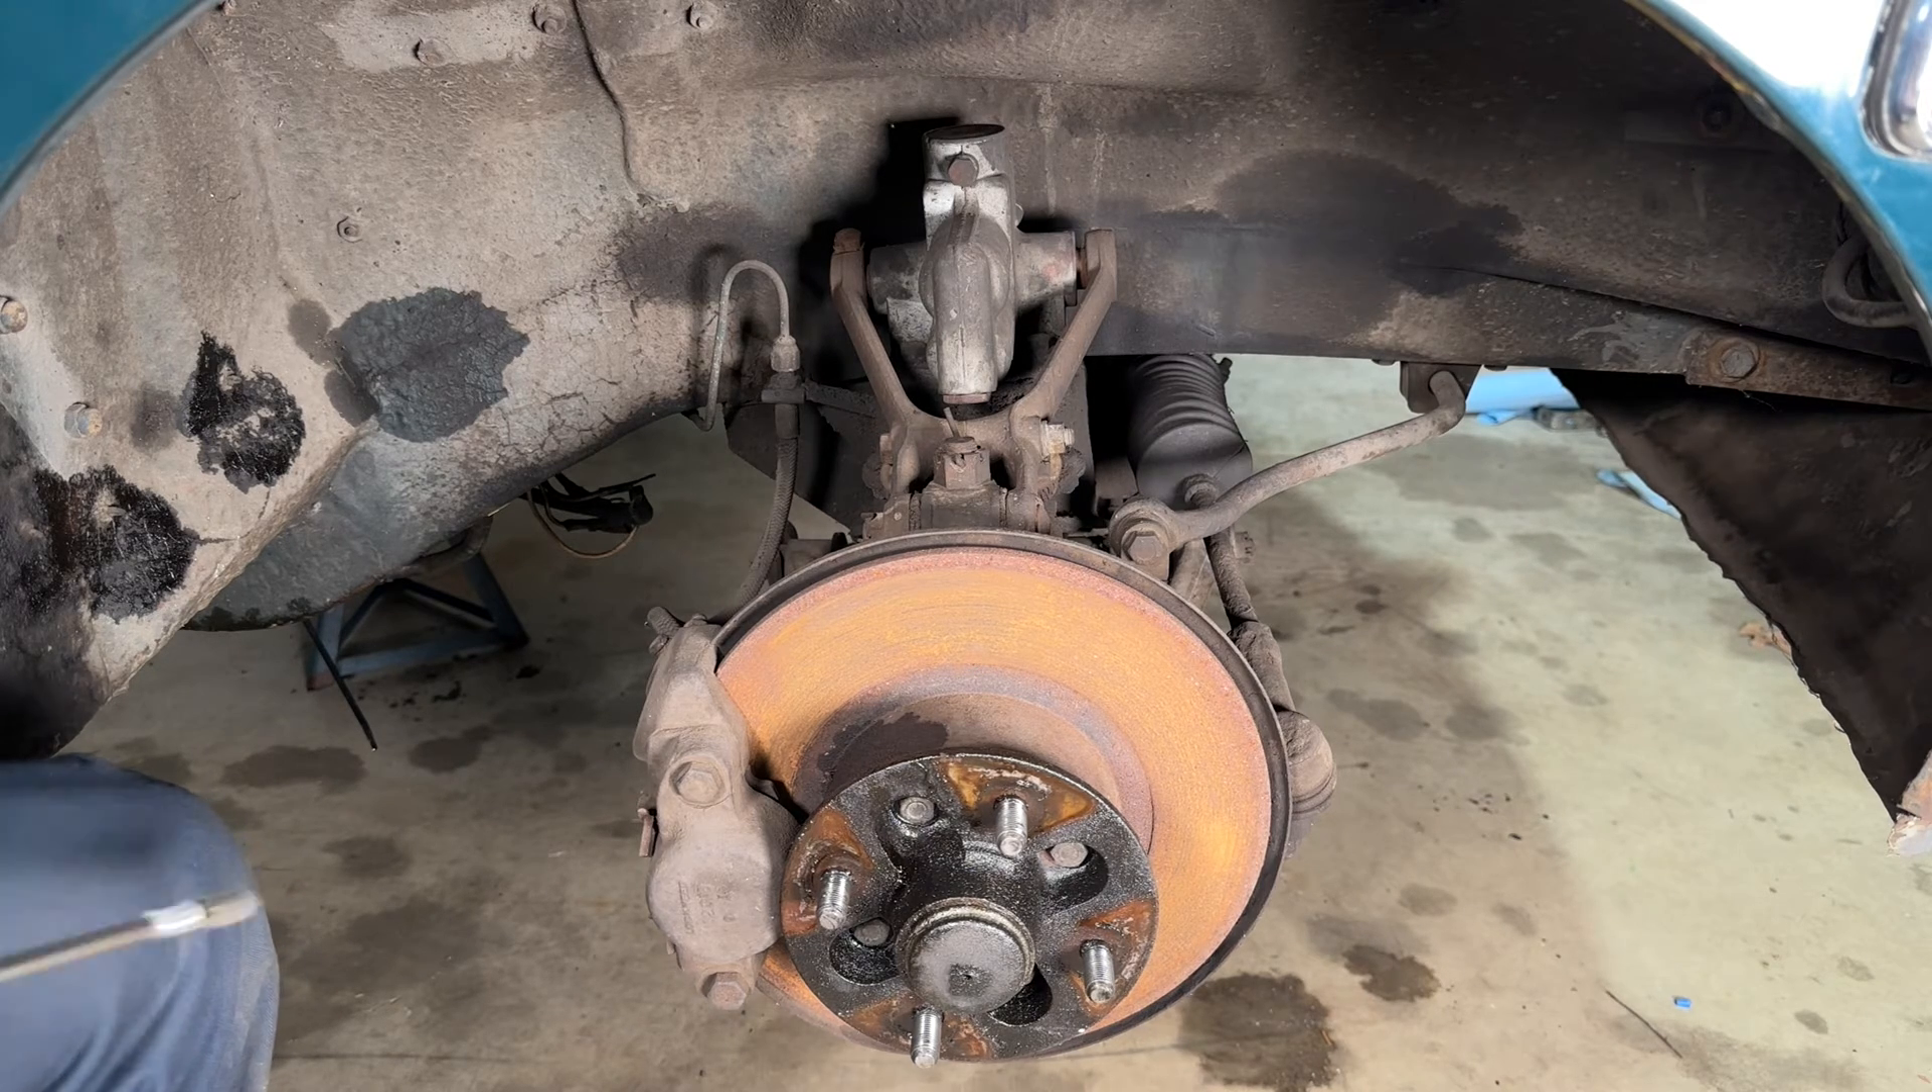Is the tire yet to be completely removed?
No.